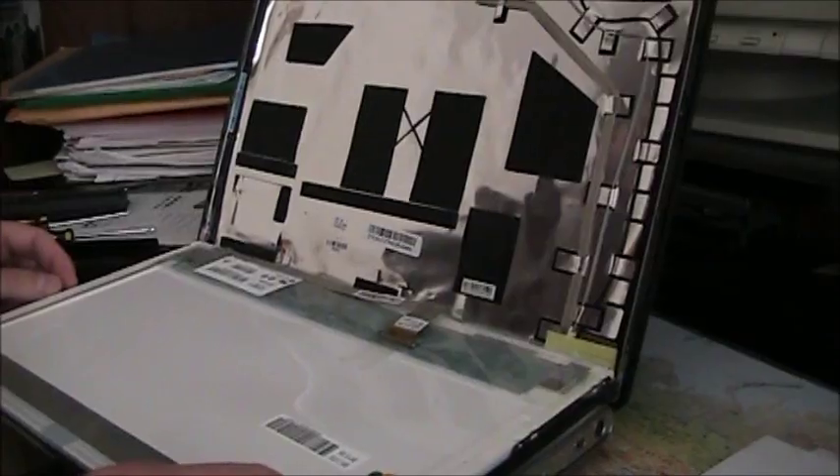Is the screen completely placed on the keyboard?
Yes.